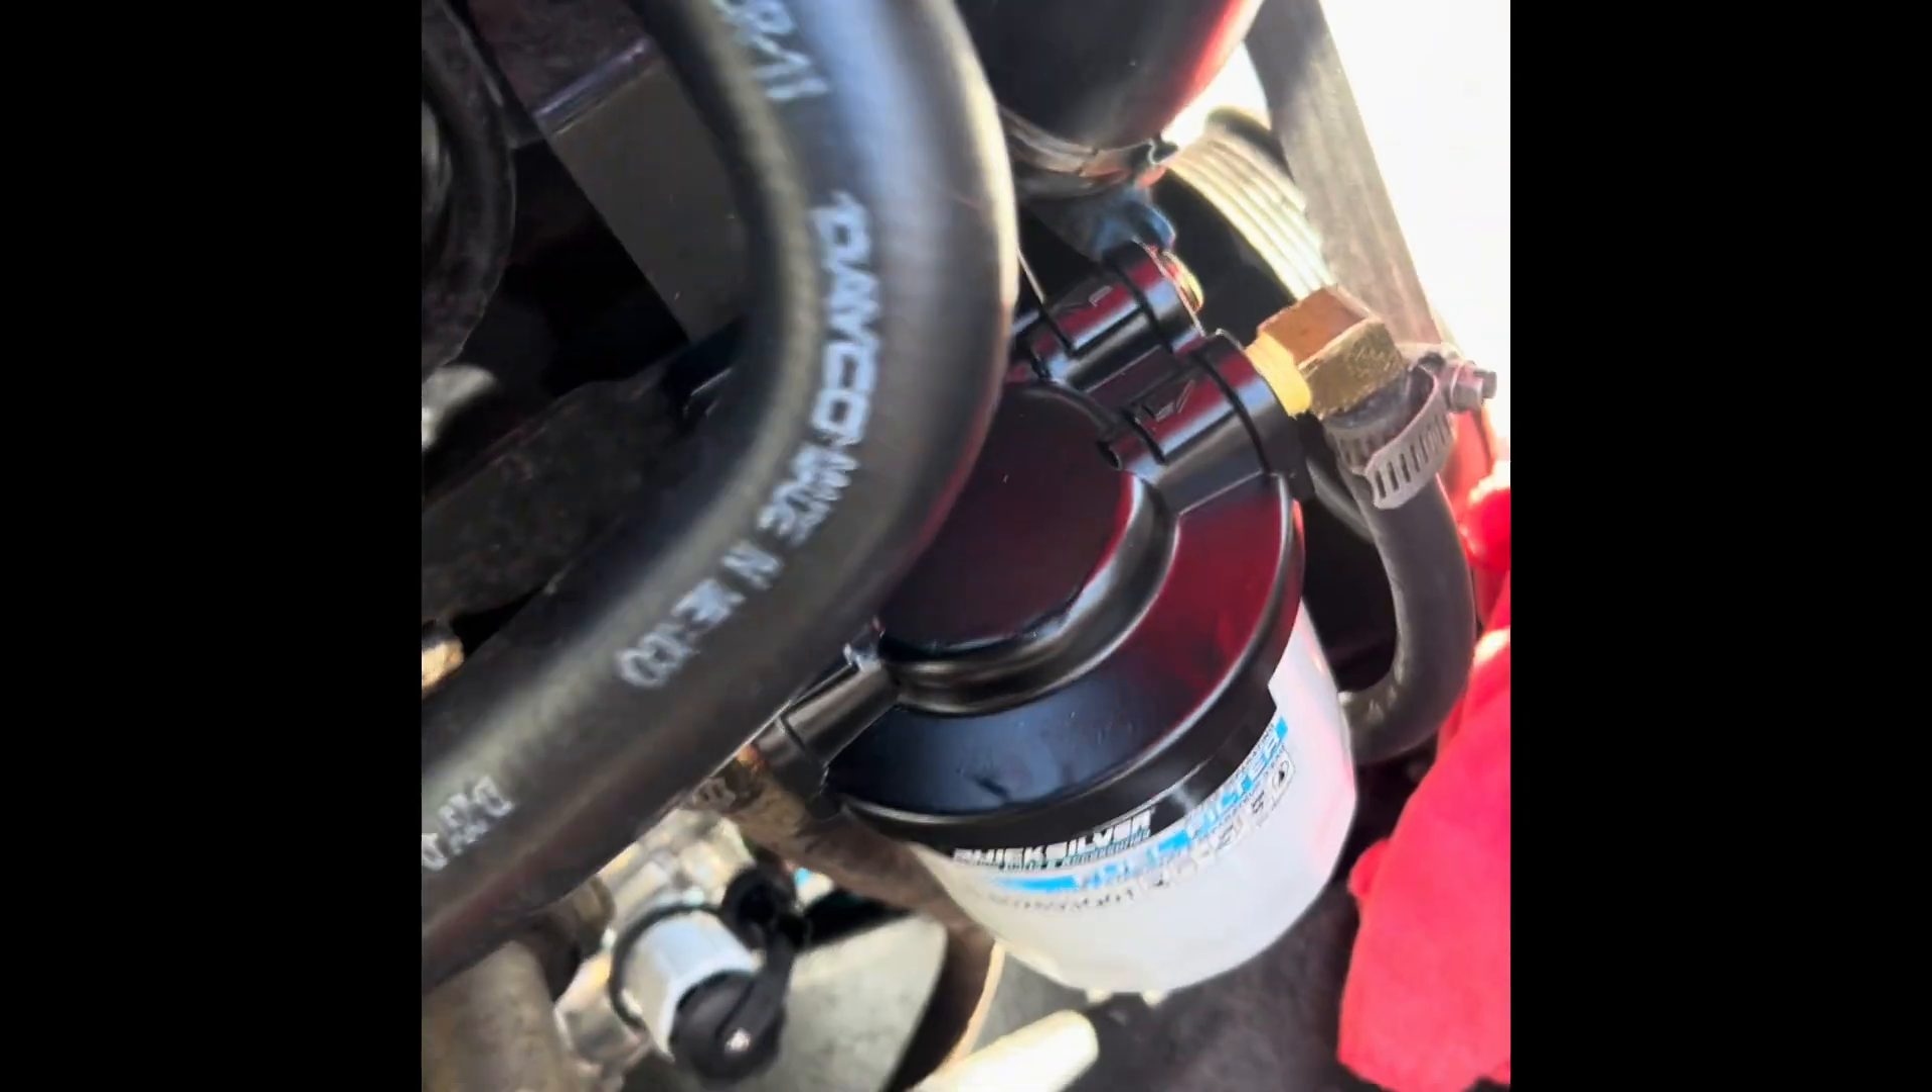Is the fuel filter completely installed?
Yes.